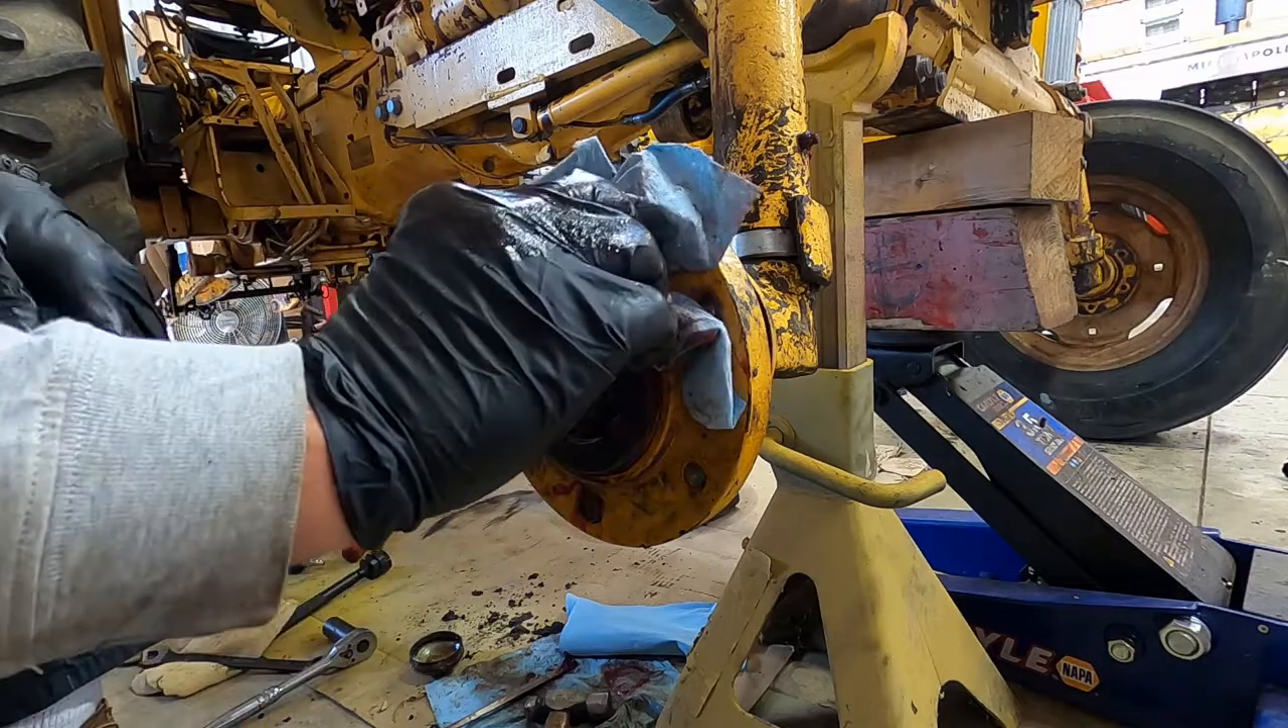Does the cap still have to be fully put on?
Yes.